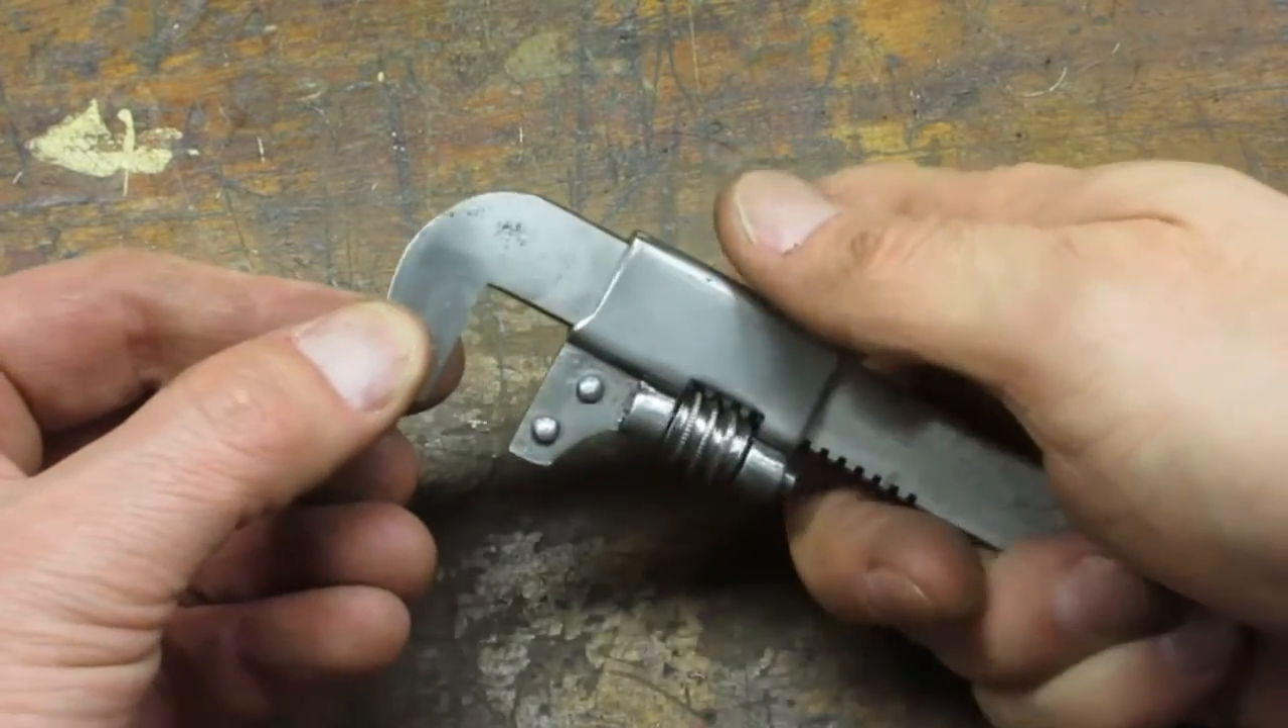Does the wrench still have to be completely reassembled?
No.